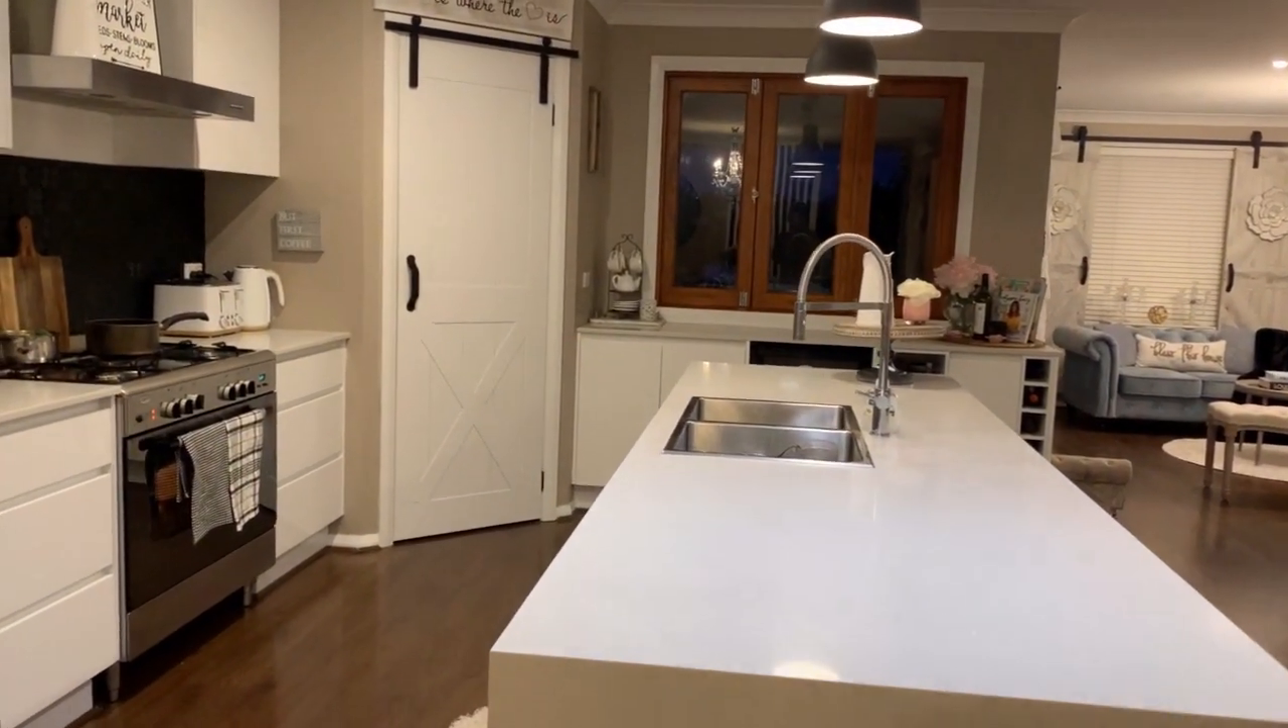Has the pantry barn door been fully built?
Yes.